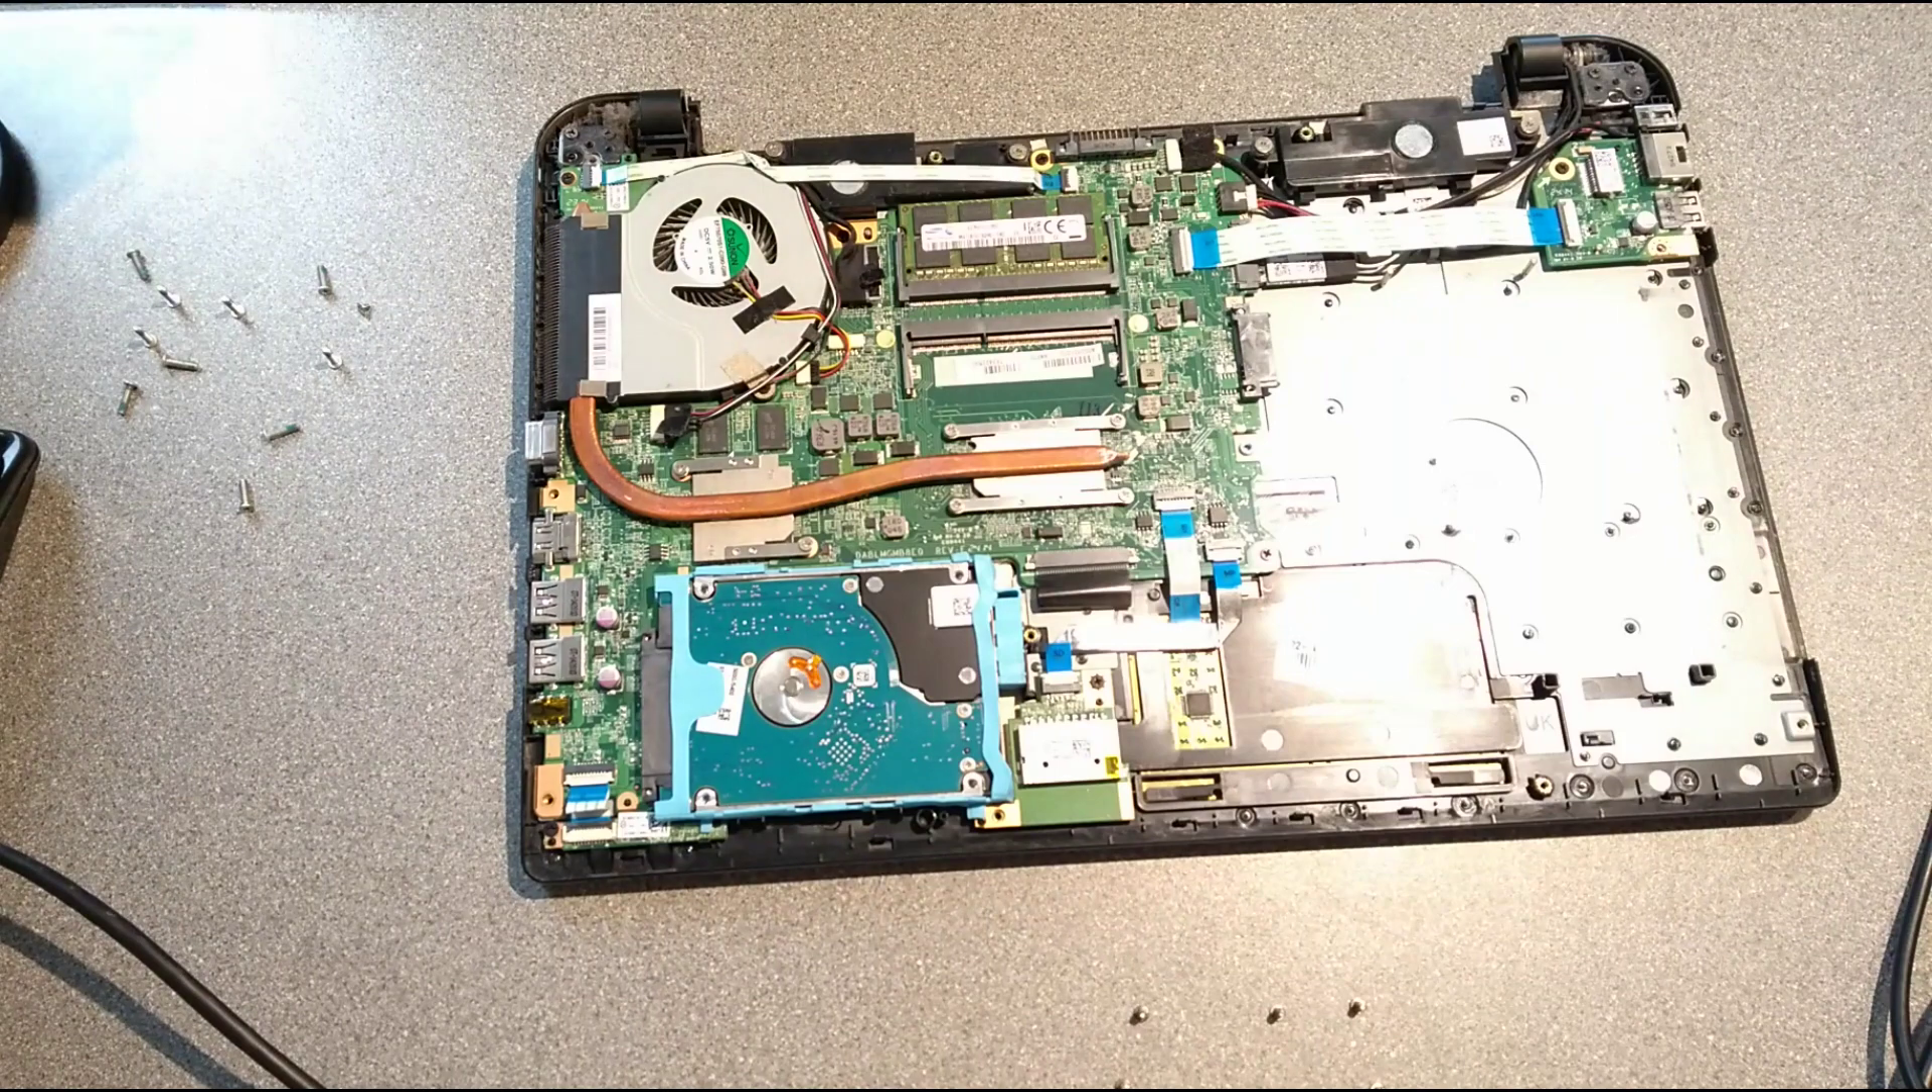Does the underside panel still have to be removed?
No.